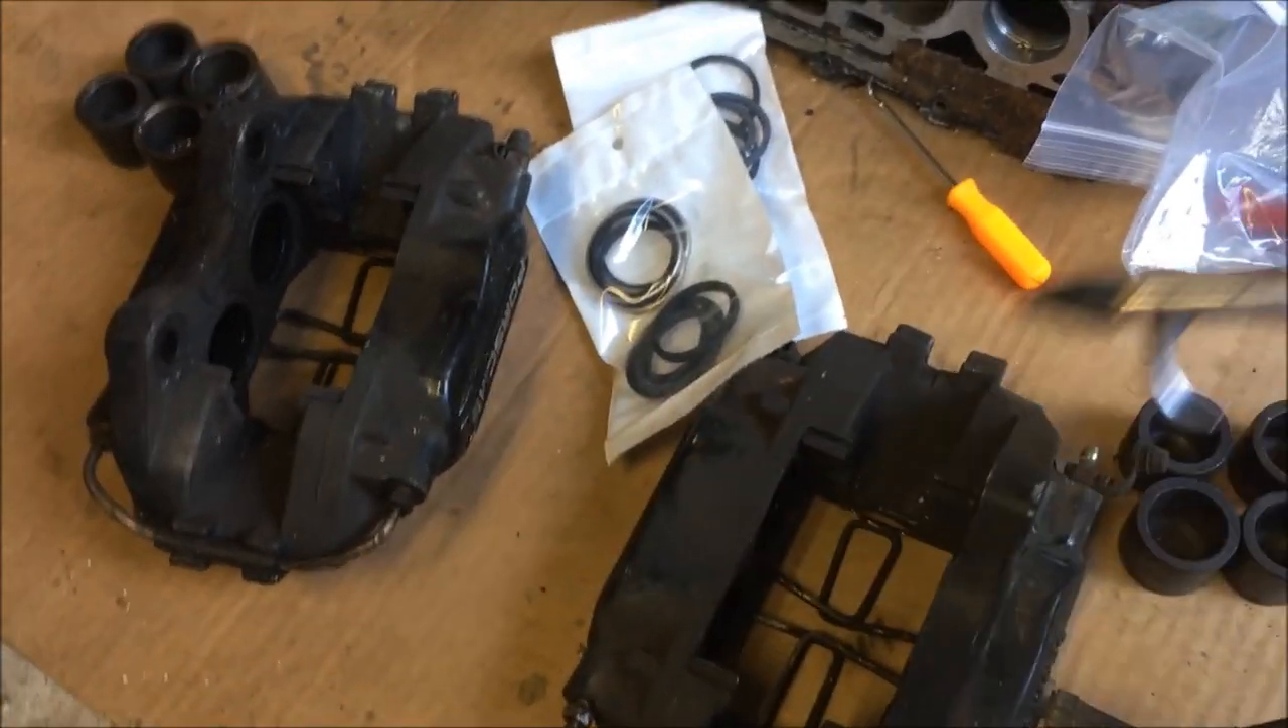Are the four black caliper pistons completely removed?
Yes.